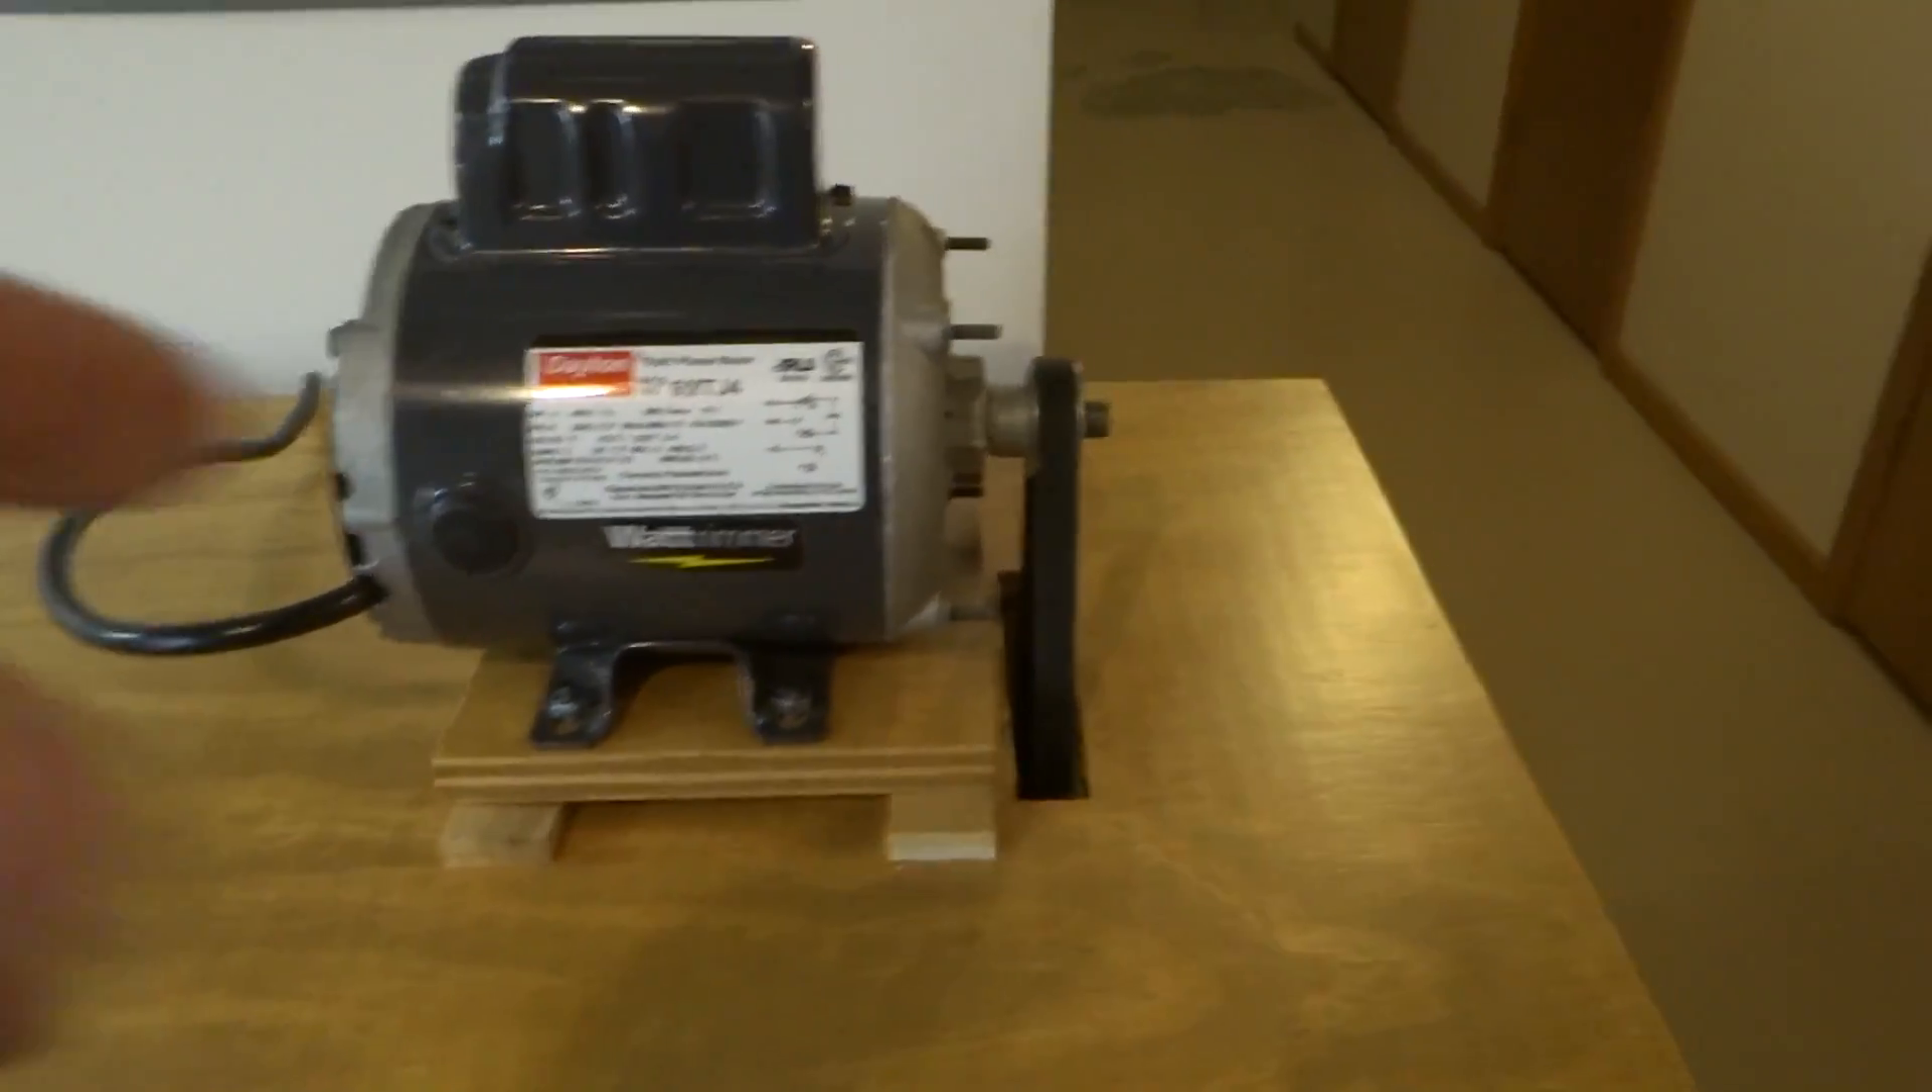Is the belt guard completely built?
No.